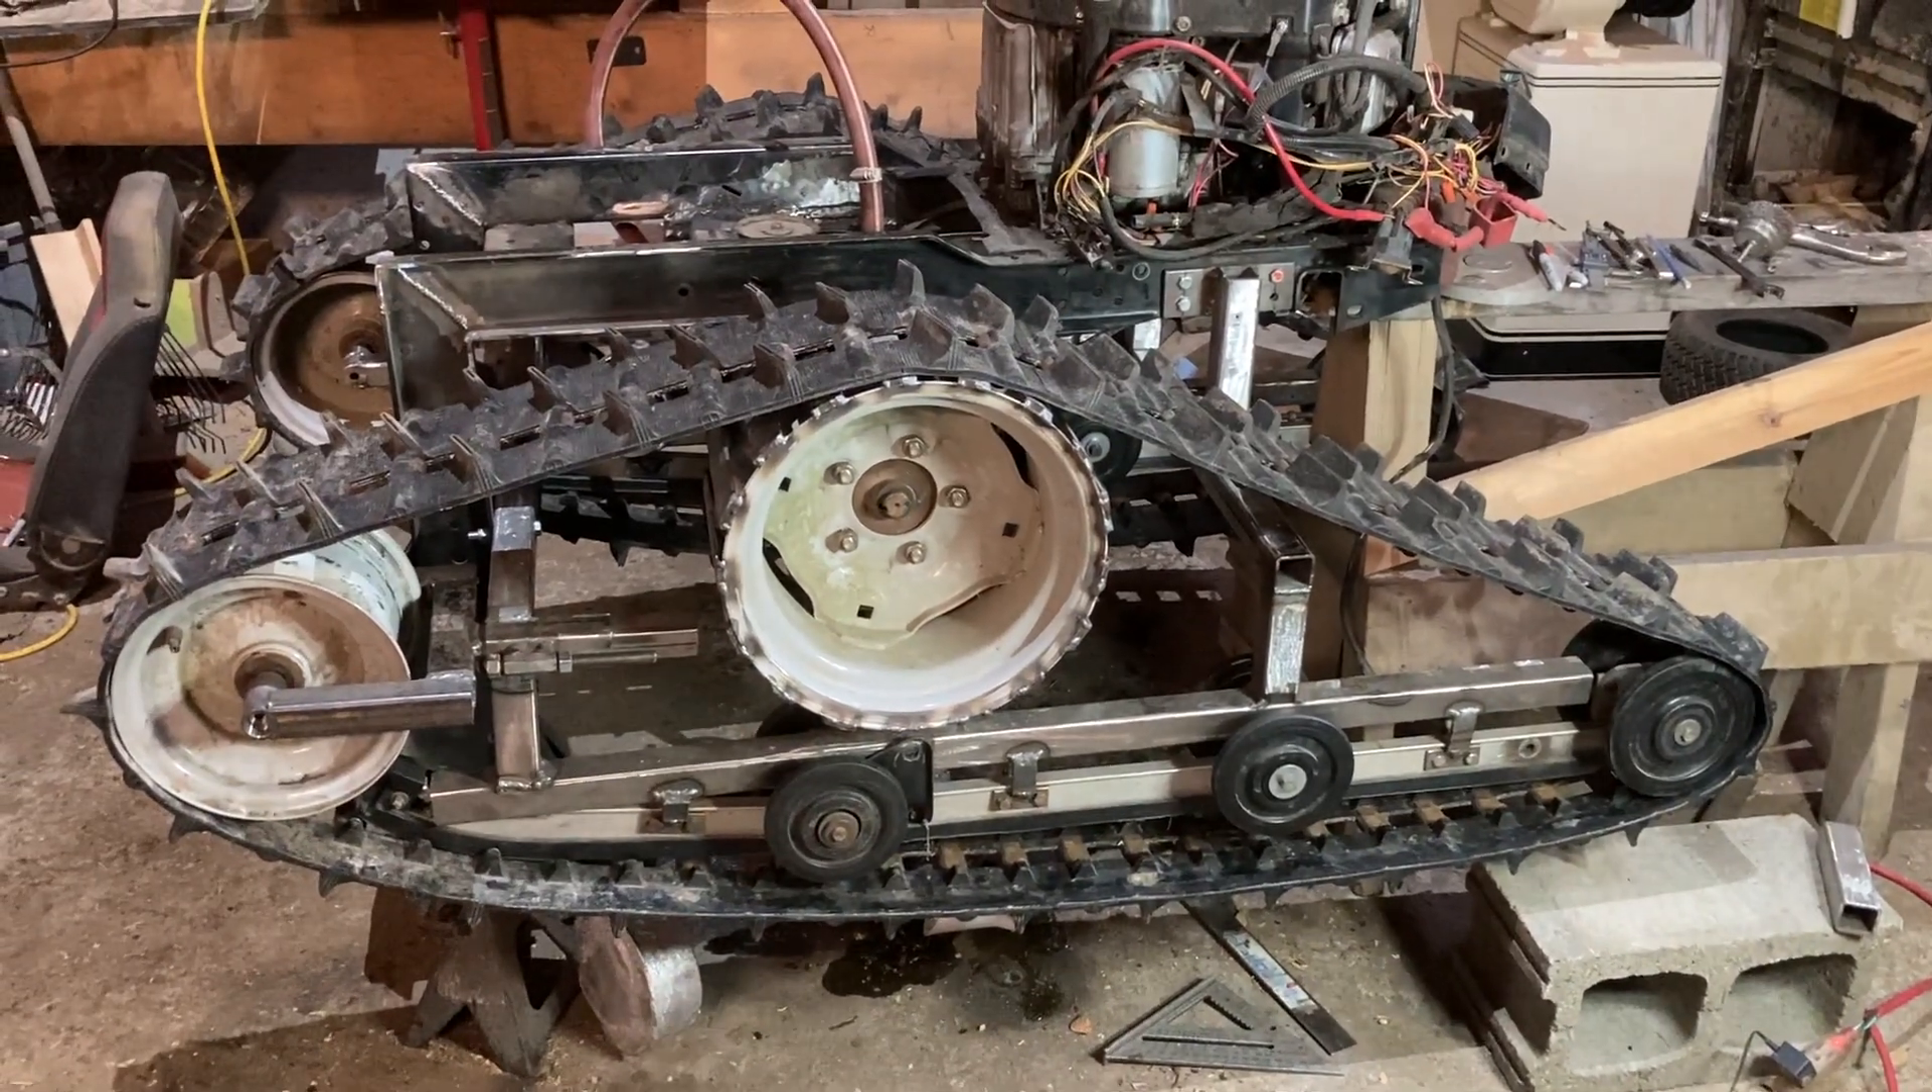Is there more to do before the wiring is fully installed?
Yes.